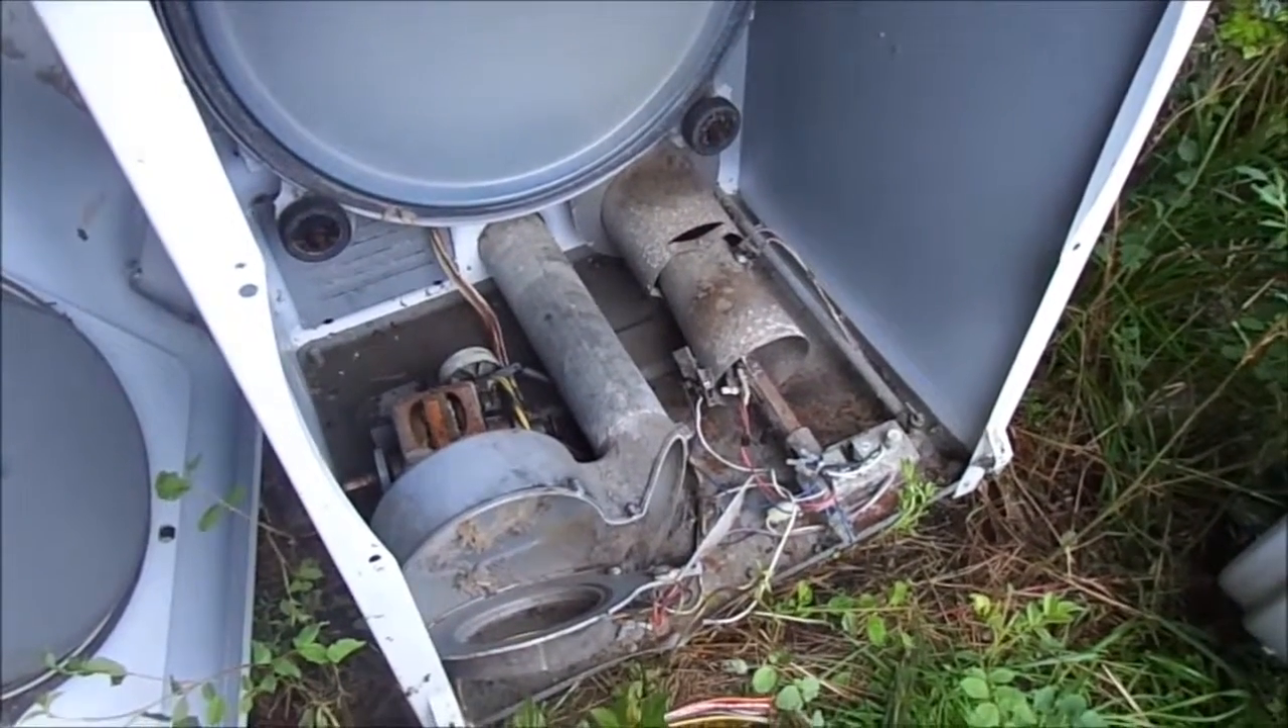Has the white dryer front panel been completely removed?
Yes.